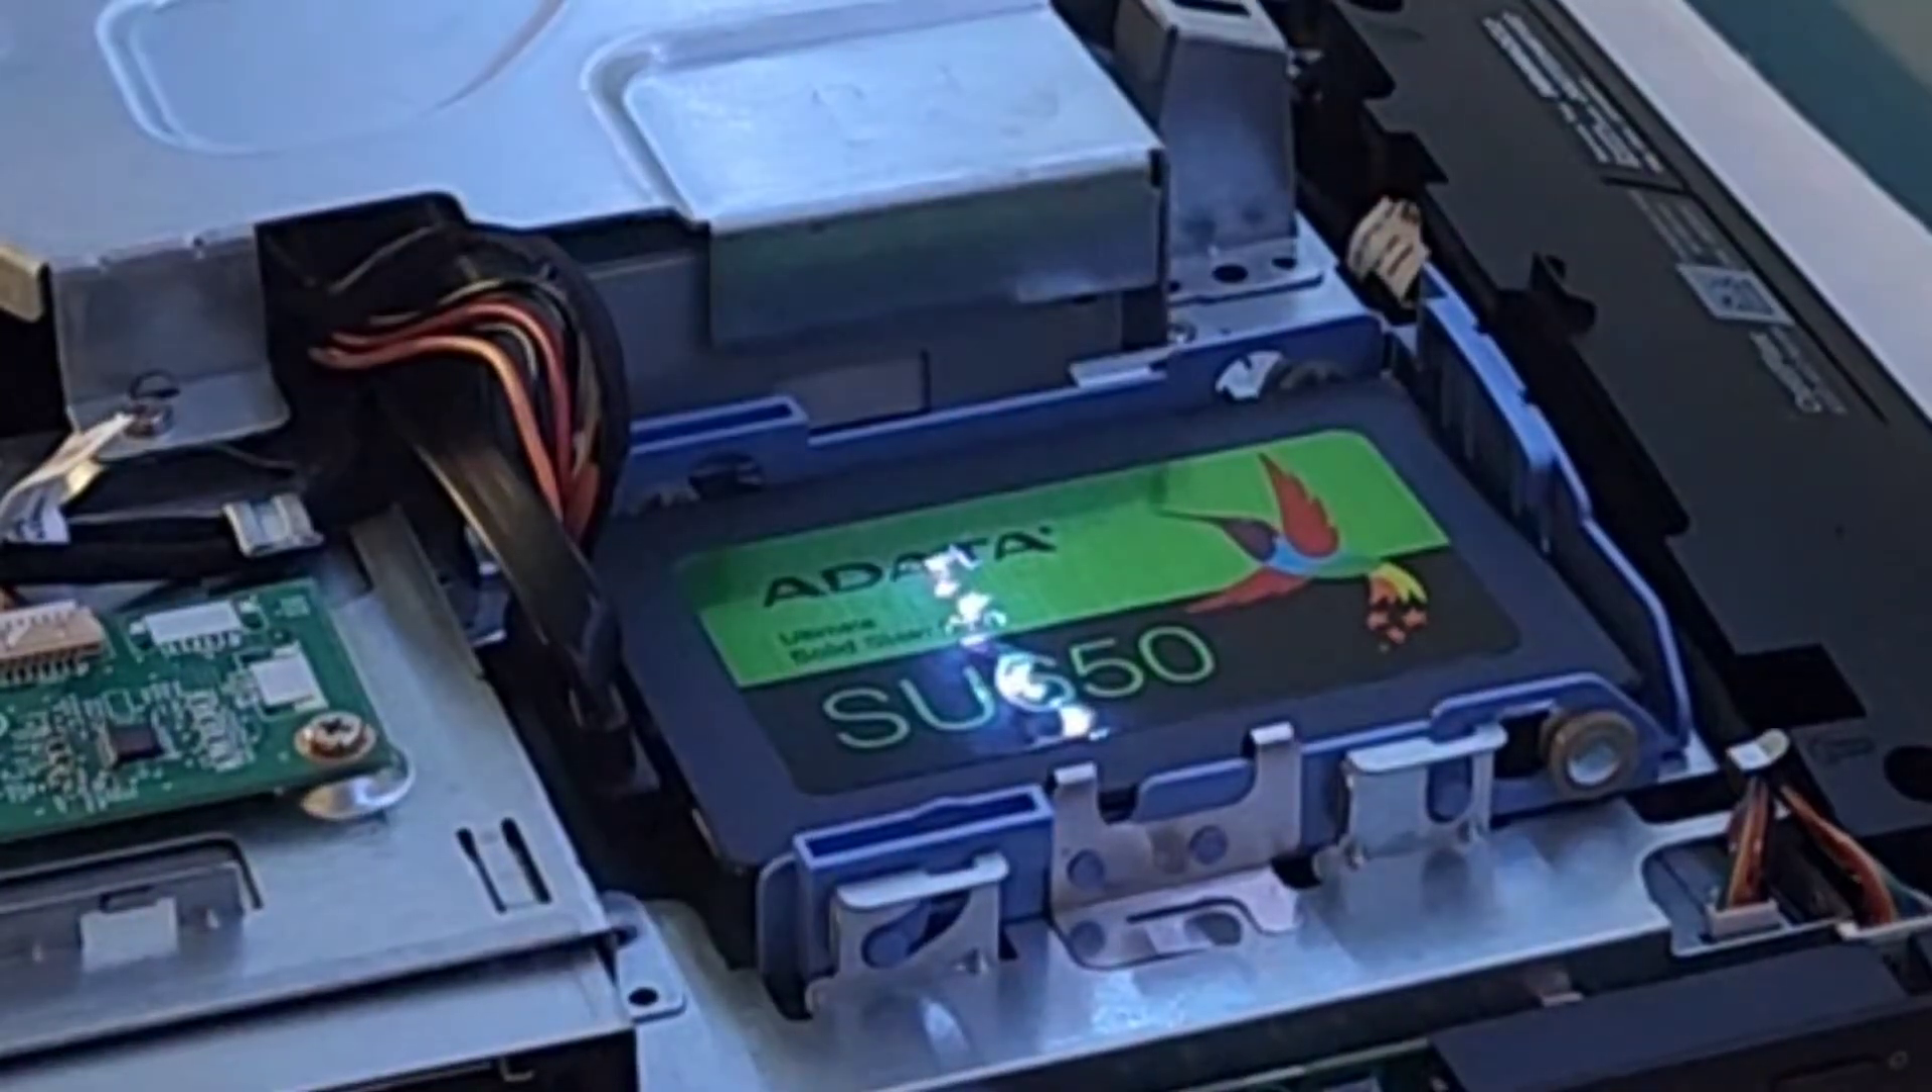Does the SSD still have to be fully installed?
No.